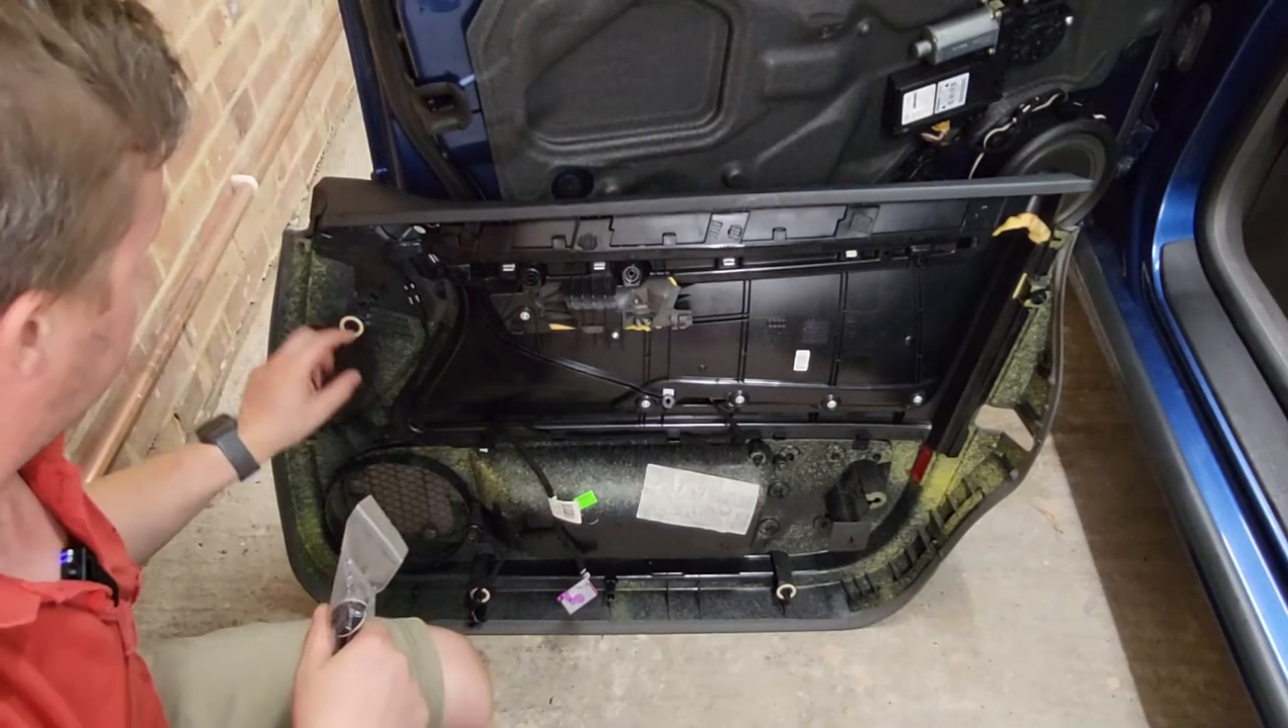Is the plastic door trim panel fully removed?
Yes.